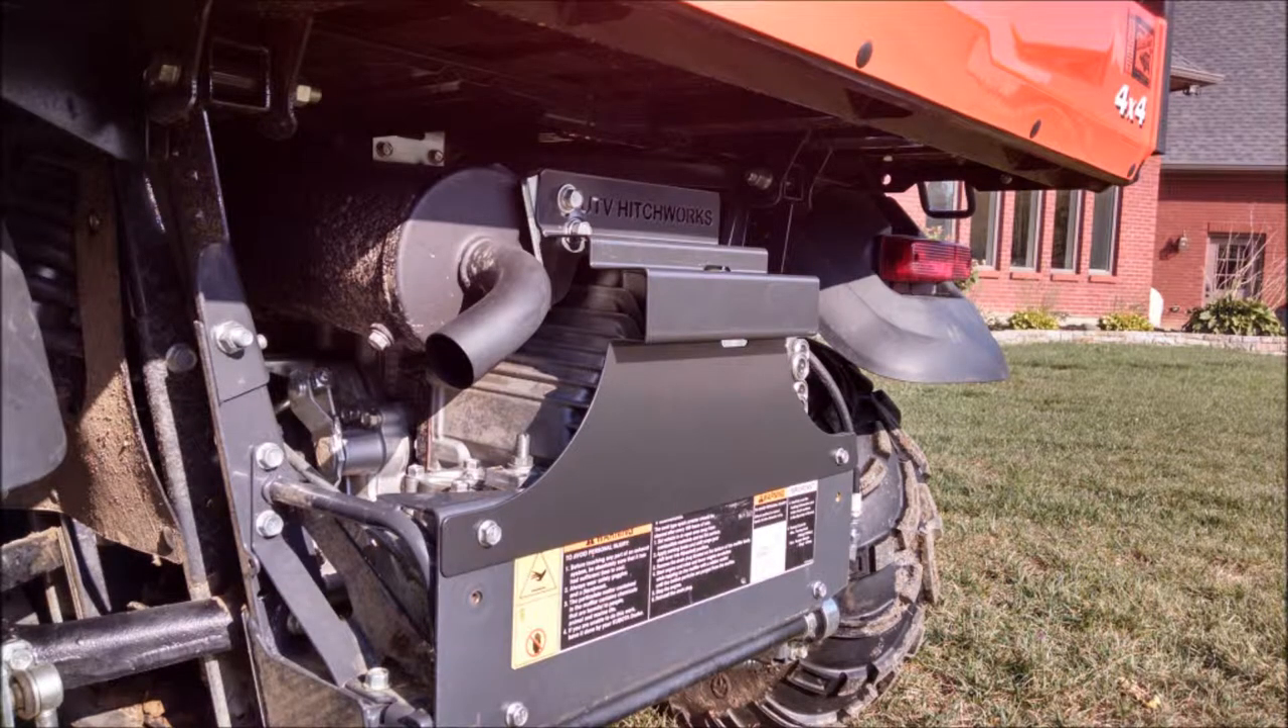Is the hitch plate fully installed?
Yes.